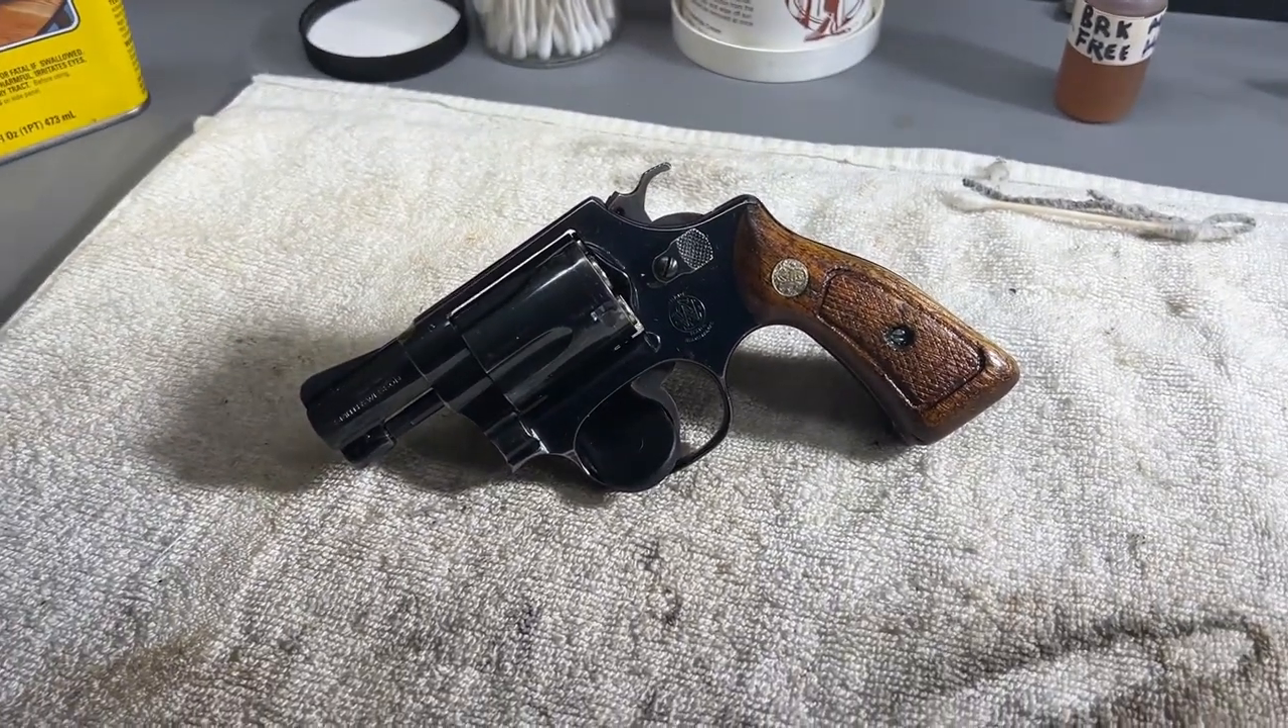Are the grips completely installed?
Yes.